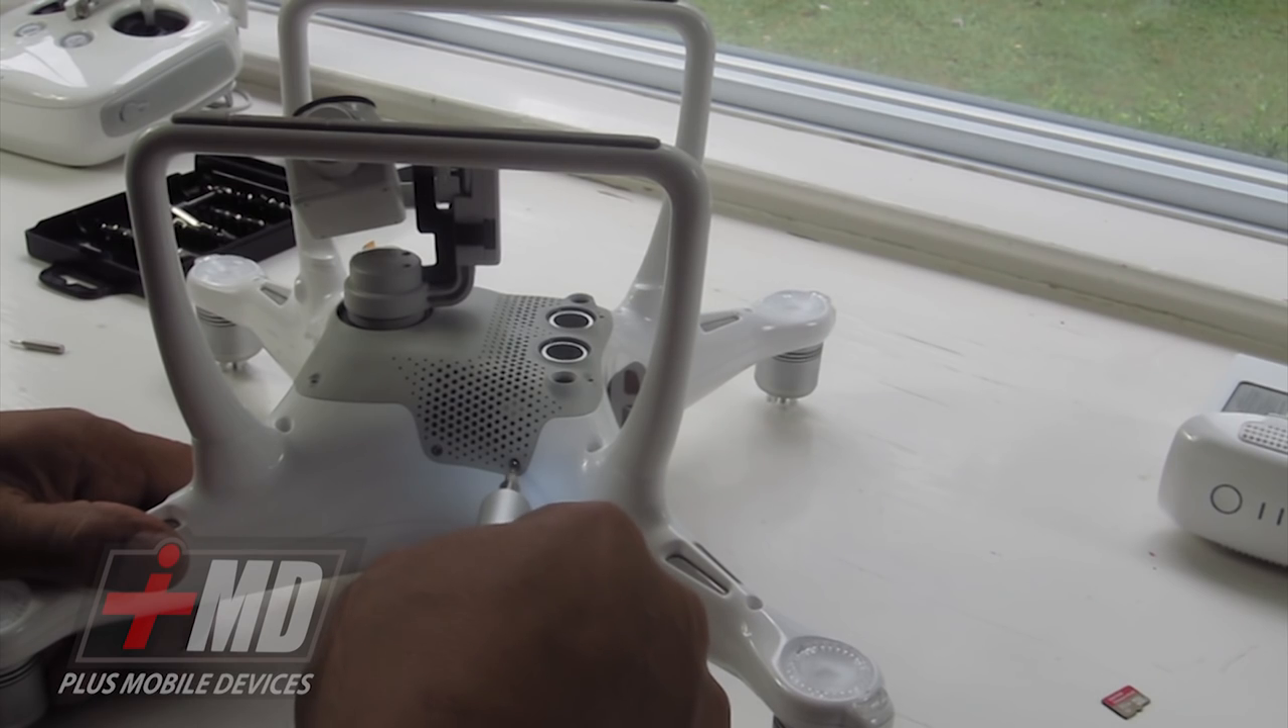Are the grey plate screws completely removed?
No.